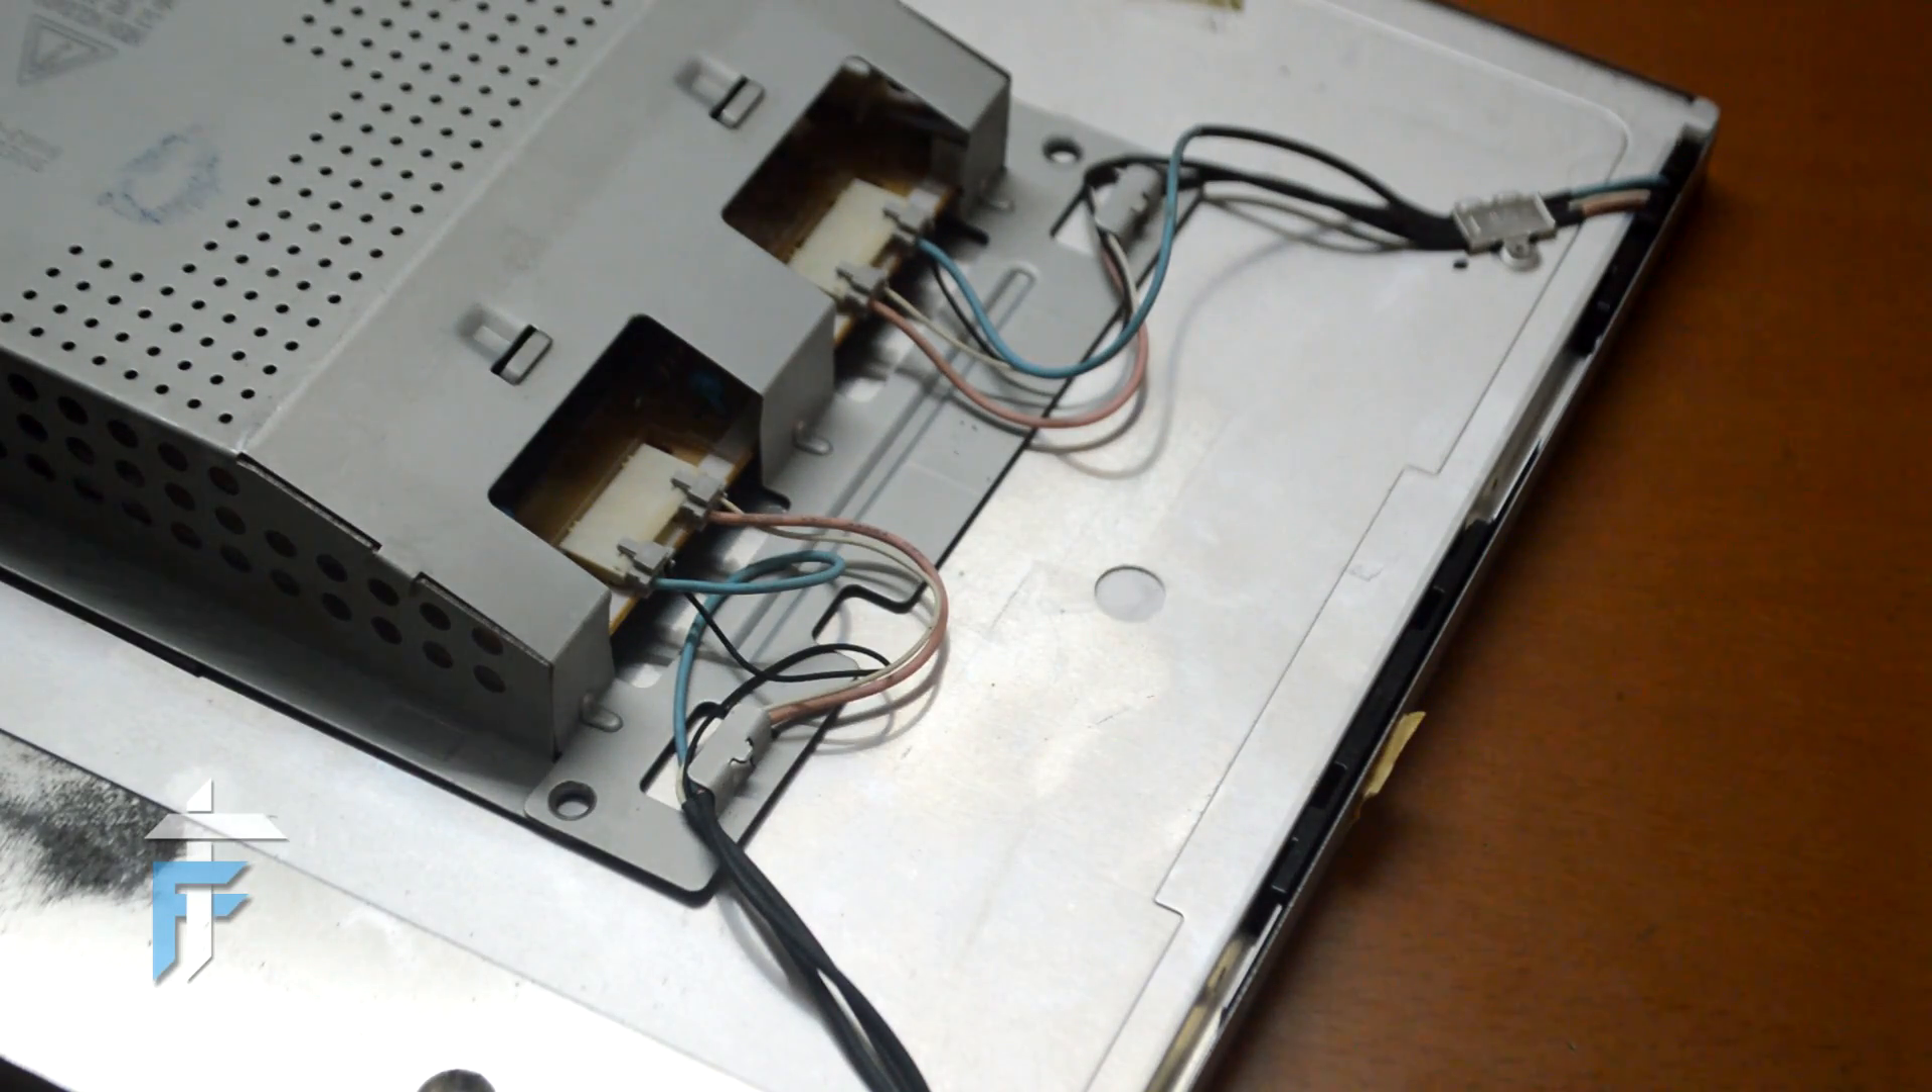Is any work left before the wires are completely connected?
No.